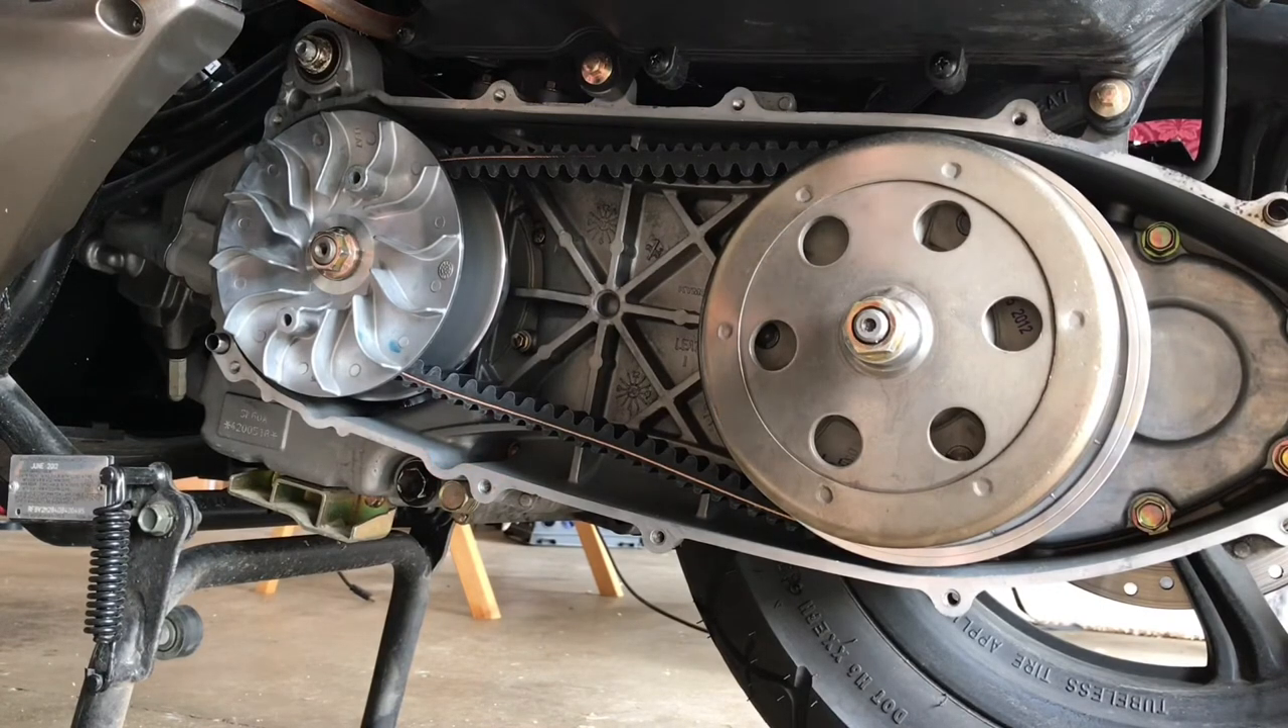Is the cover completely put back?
No.